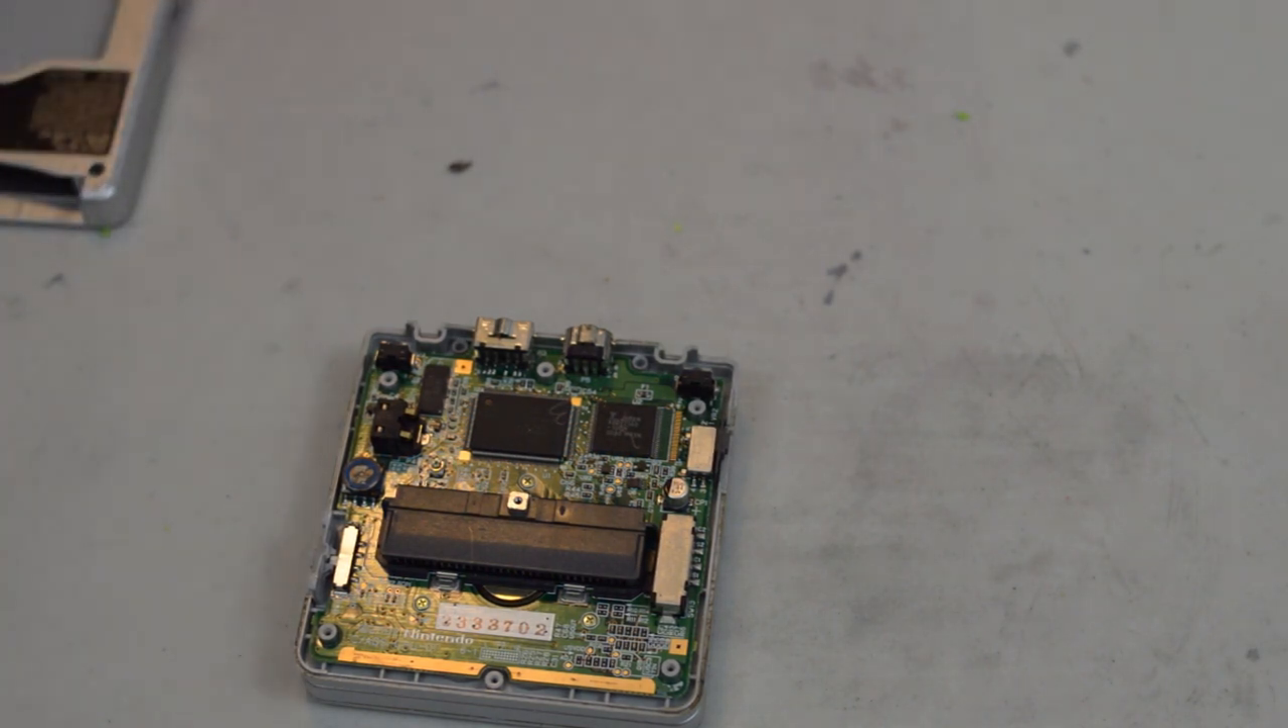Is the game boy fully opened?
Yes.